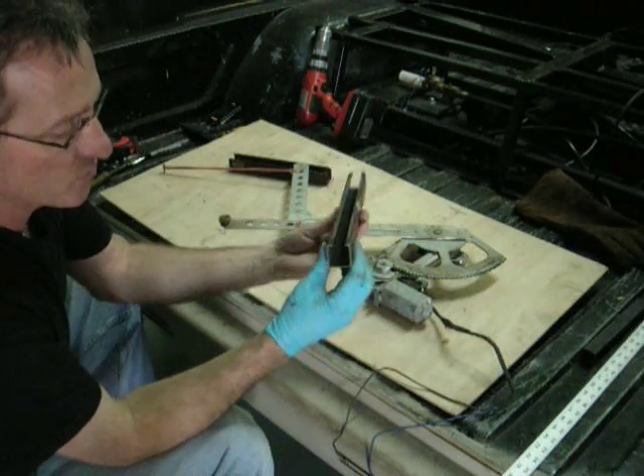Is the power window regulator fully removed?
Yes.